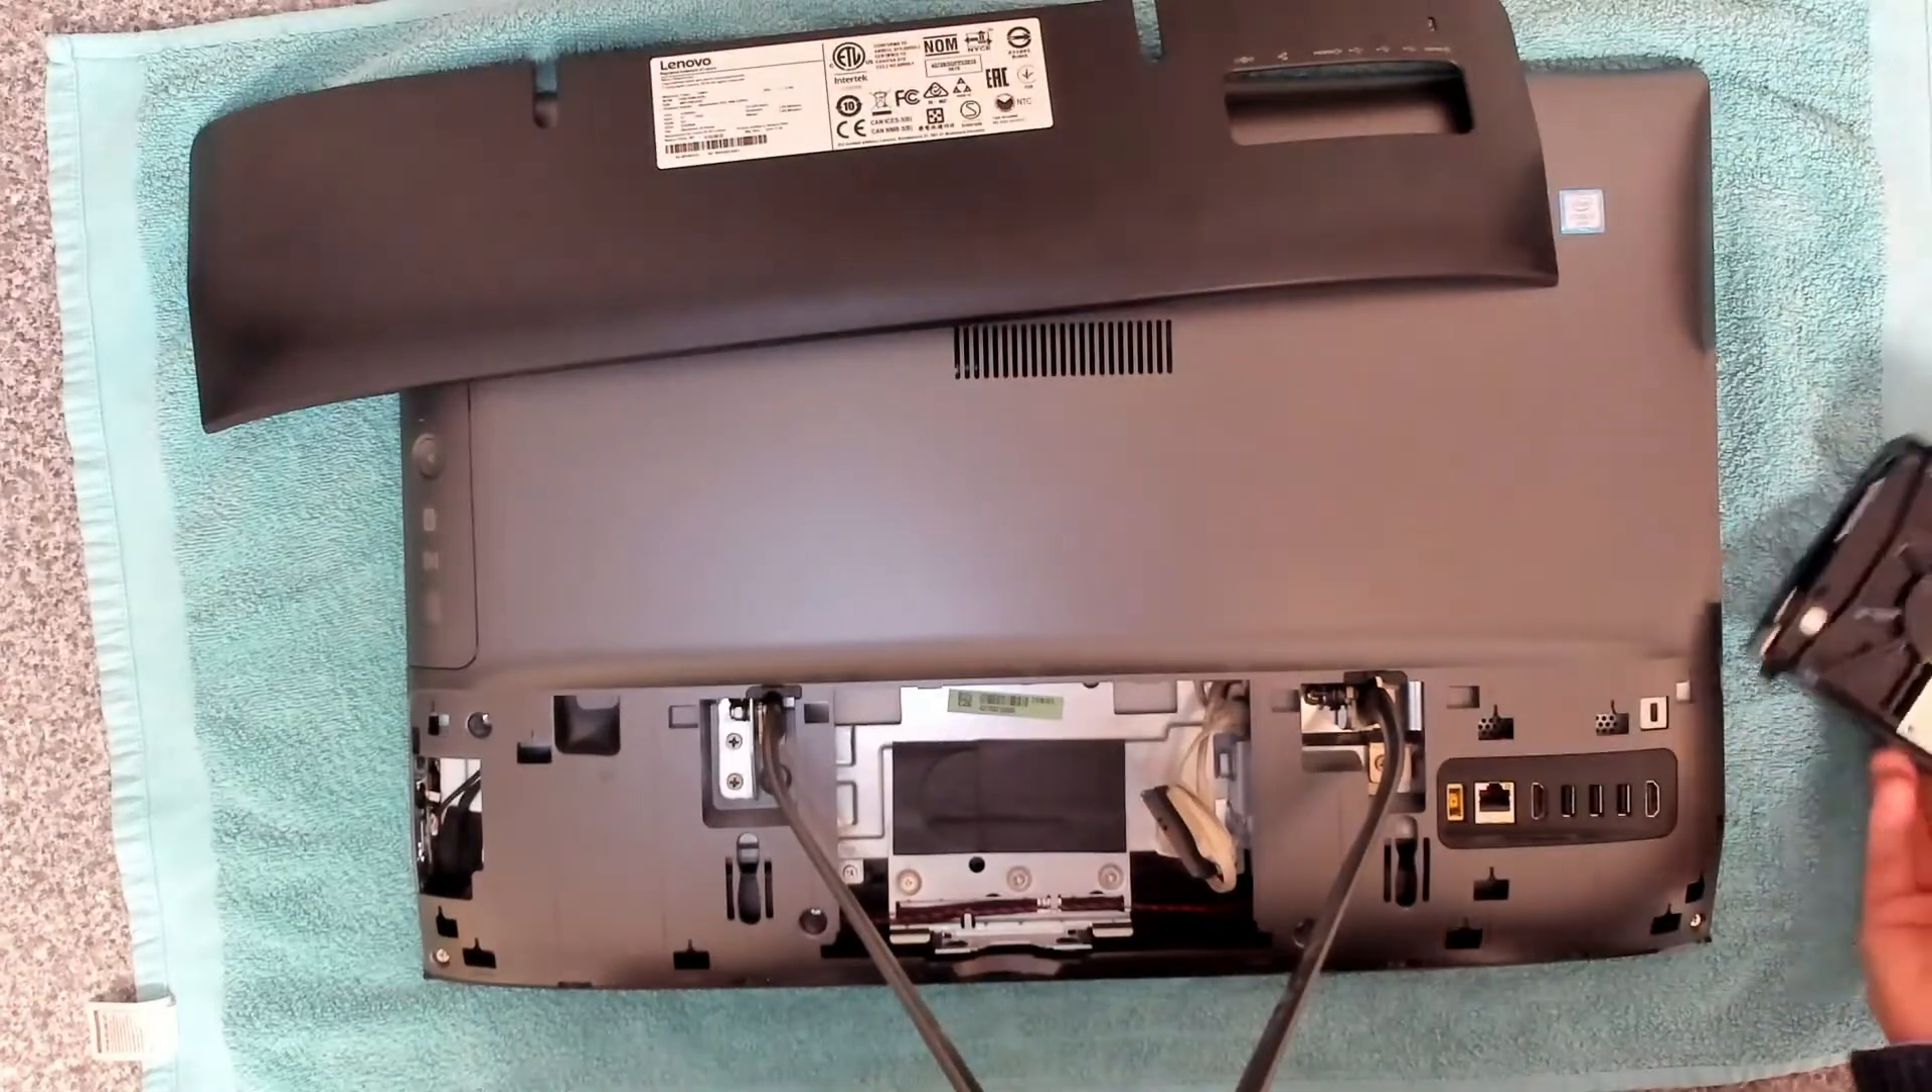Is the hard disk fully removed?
Yes.